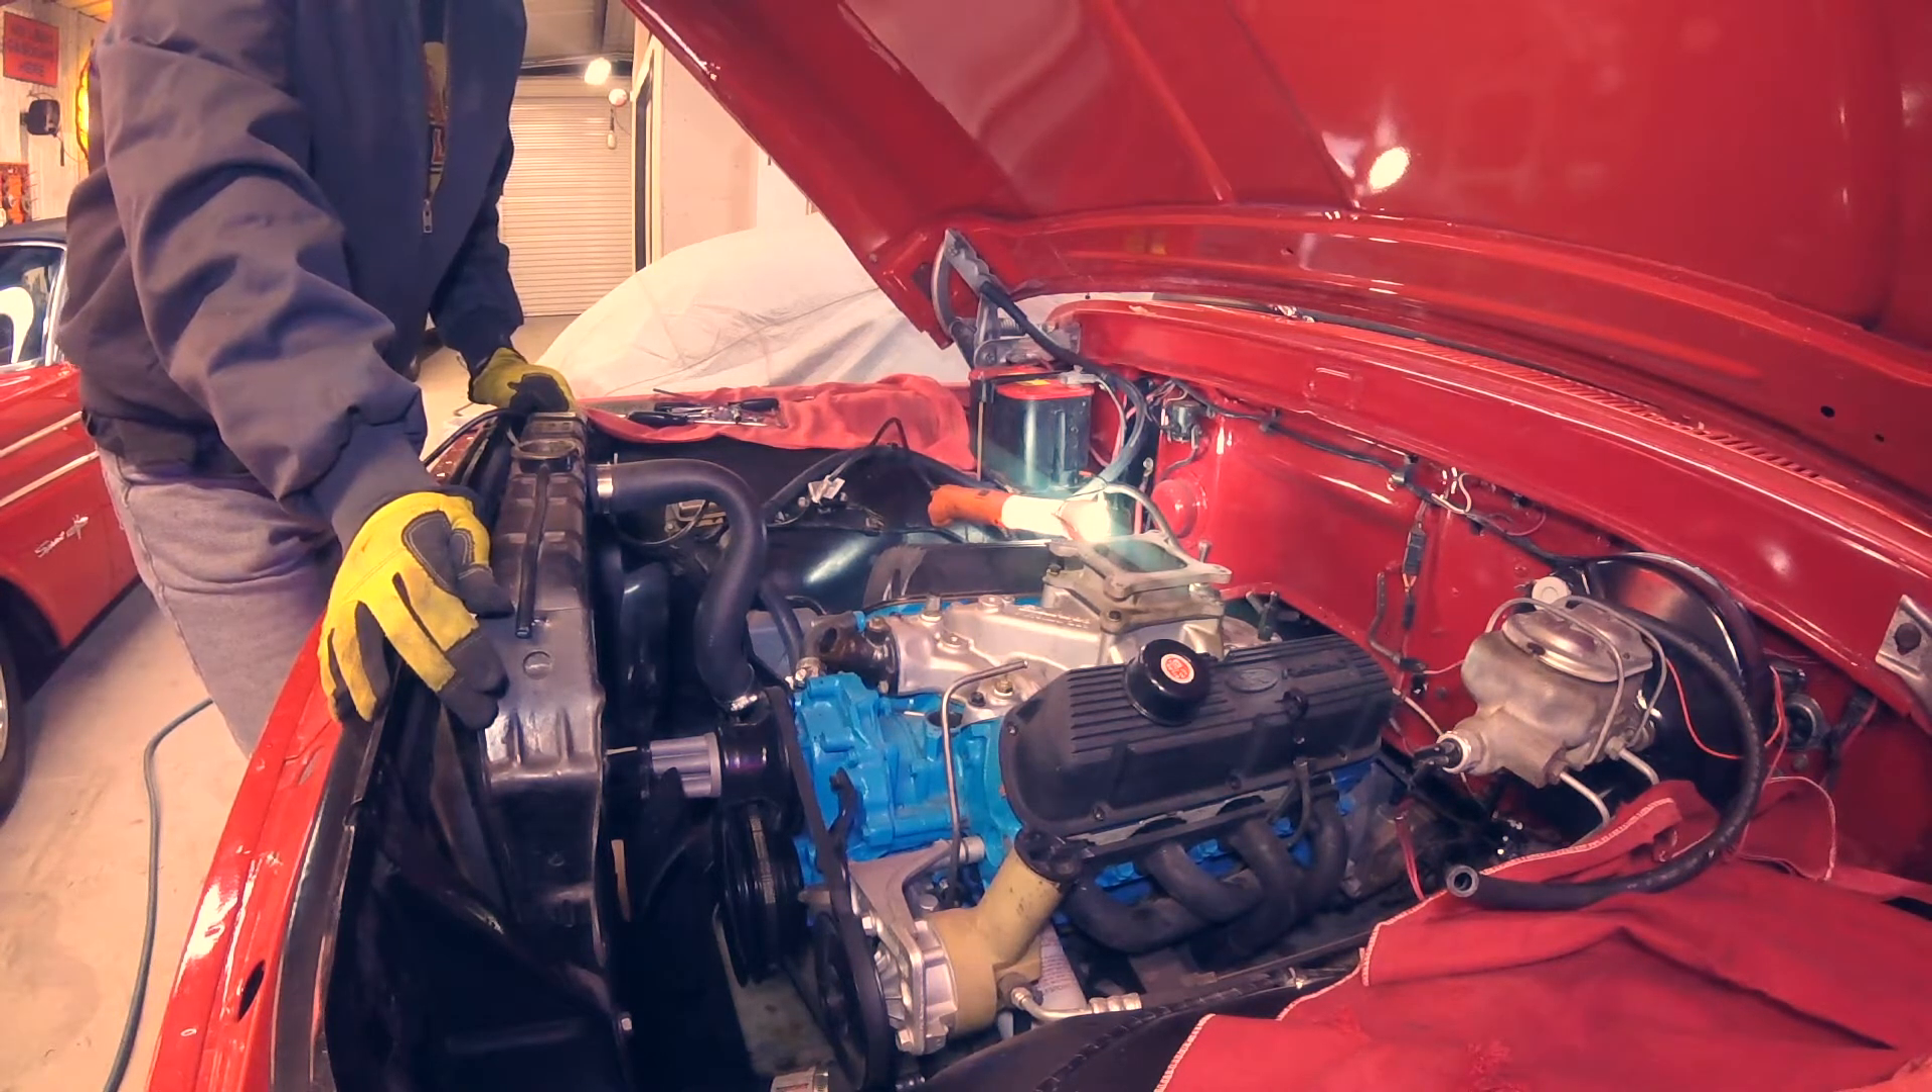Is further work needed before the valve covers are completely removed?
Yes.